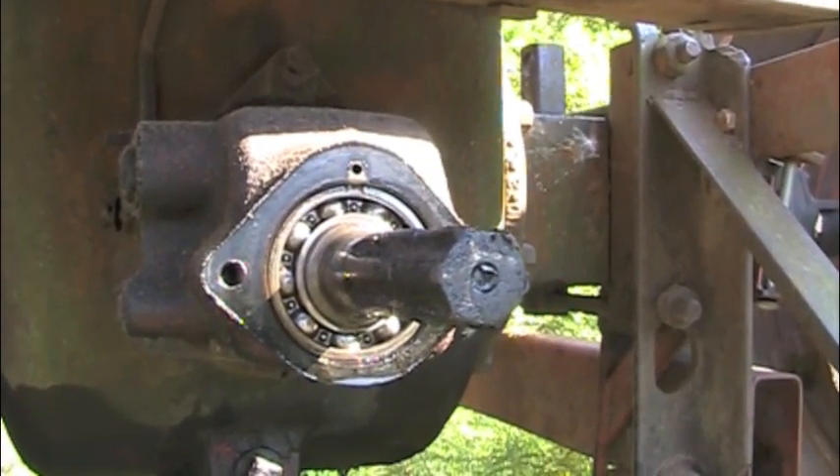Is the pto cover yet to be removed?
No.